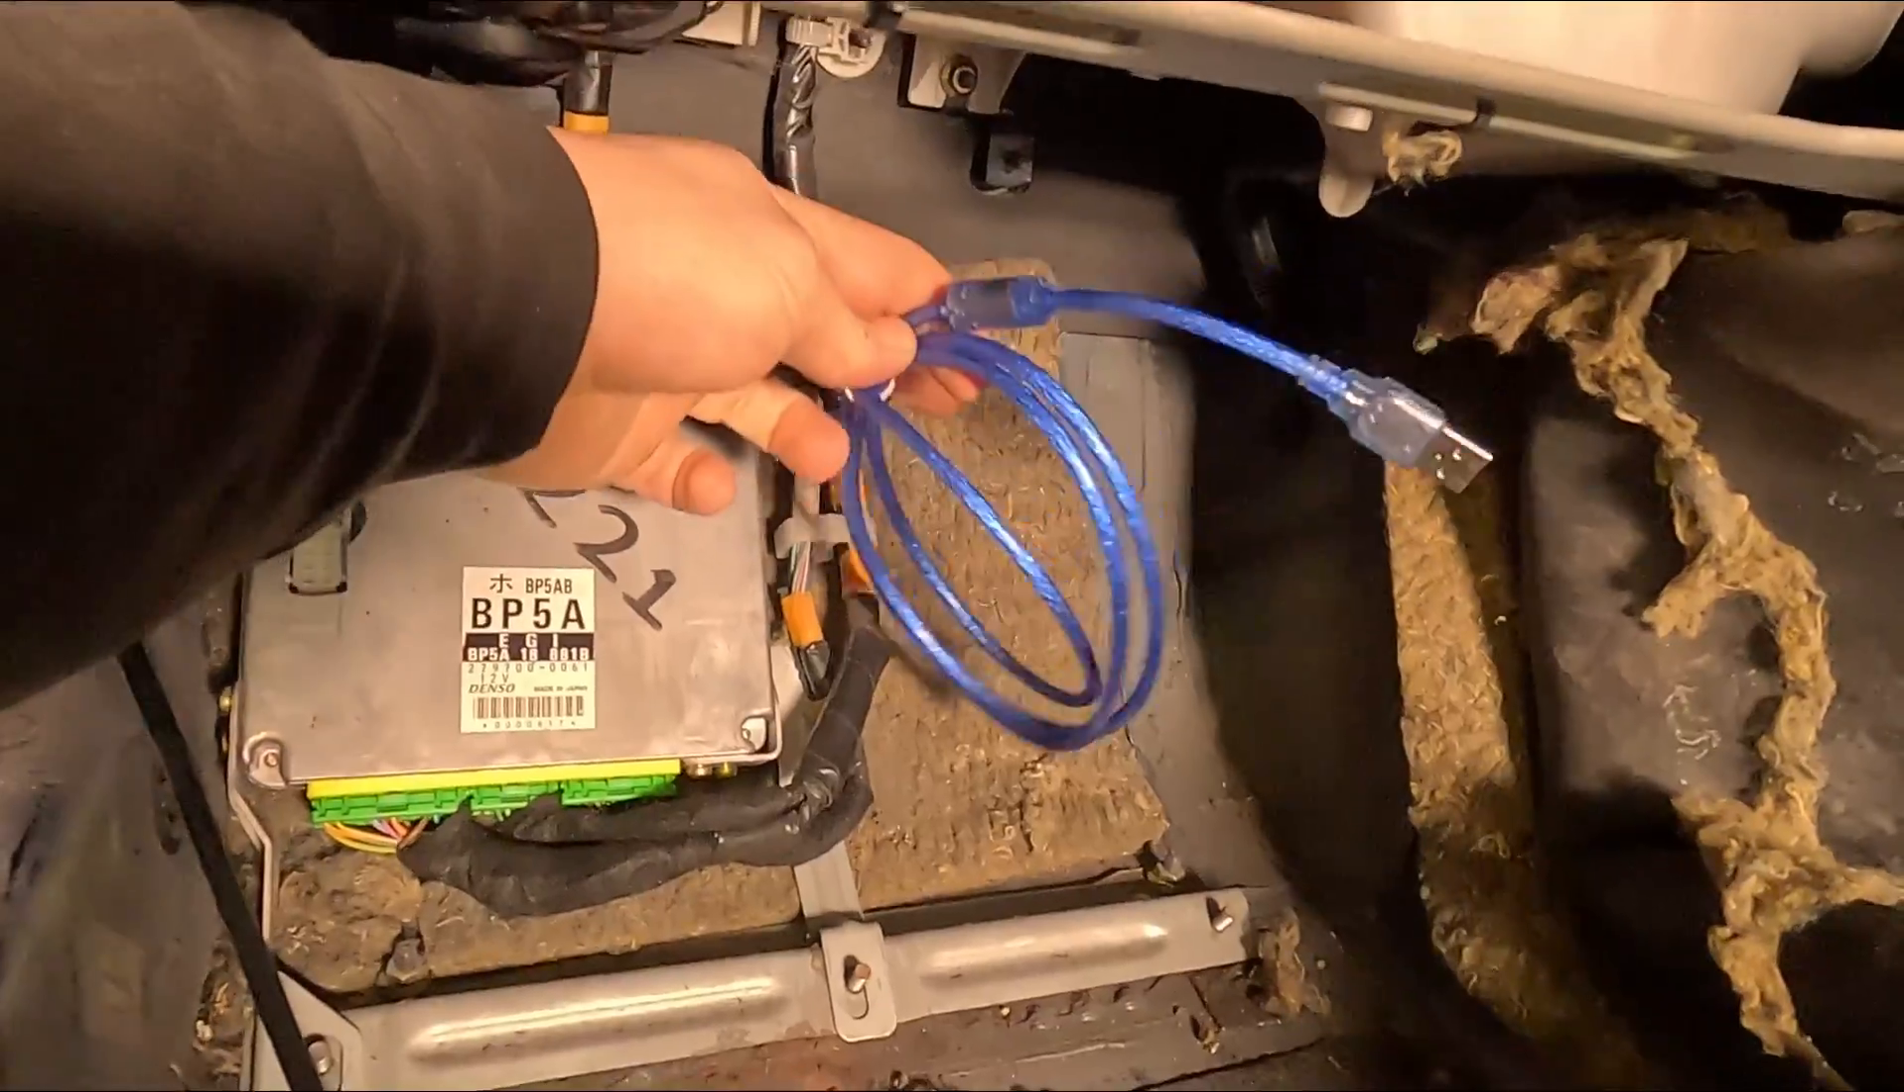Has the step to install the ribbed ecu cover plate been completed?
No.